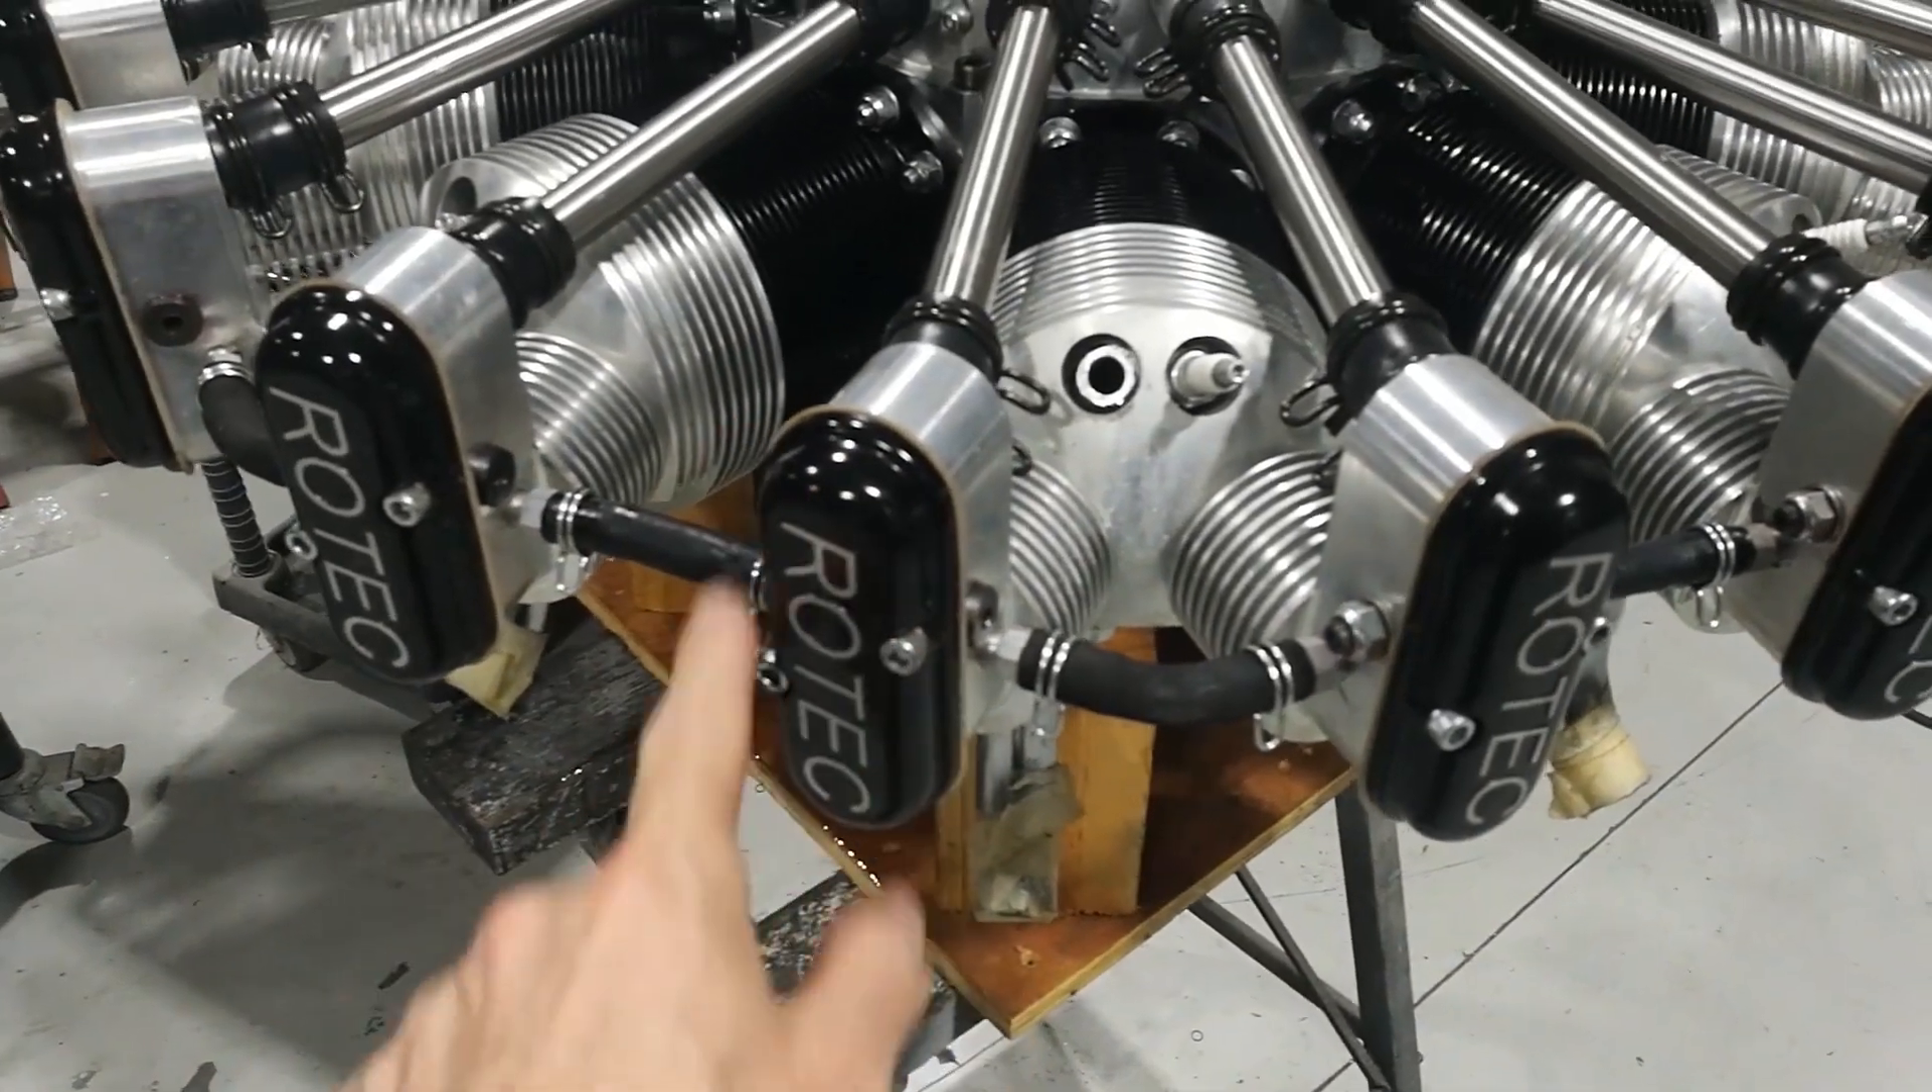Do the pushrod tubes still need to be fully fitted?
No.